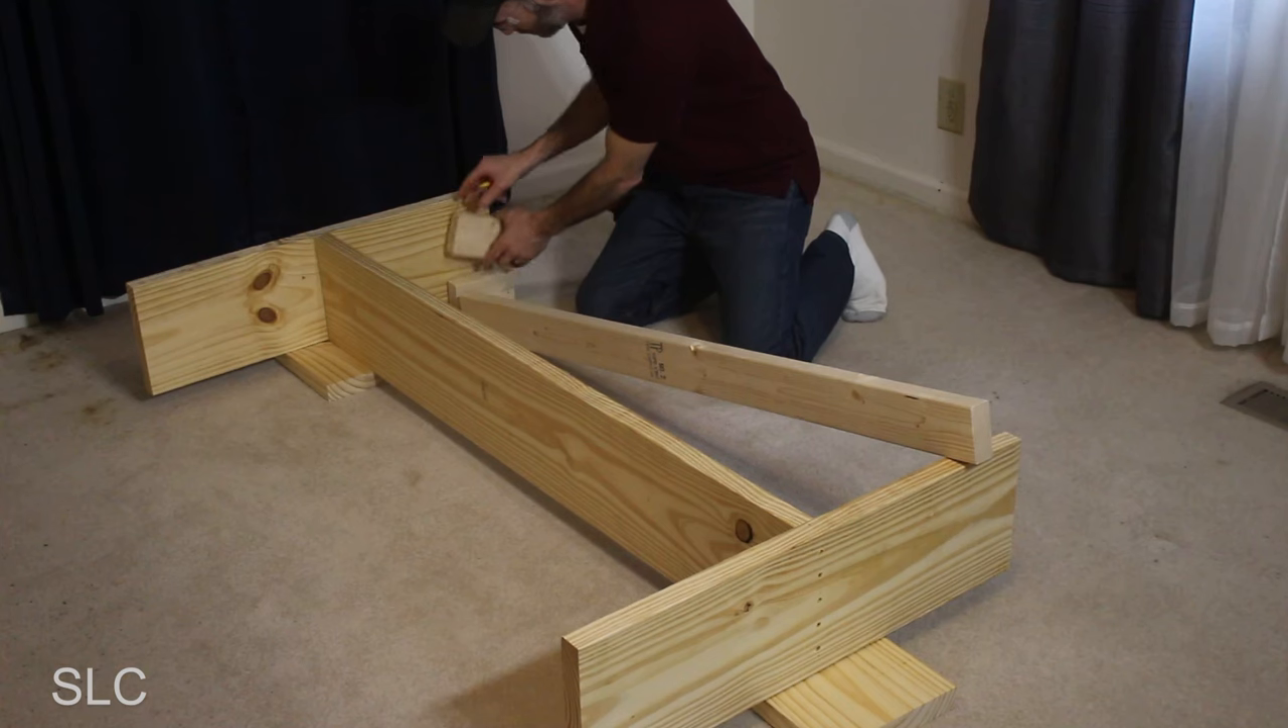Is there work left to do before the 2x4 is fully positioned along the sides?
Yes.